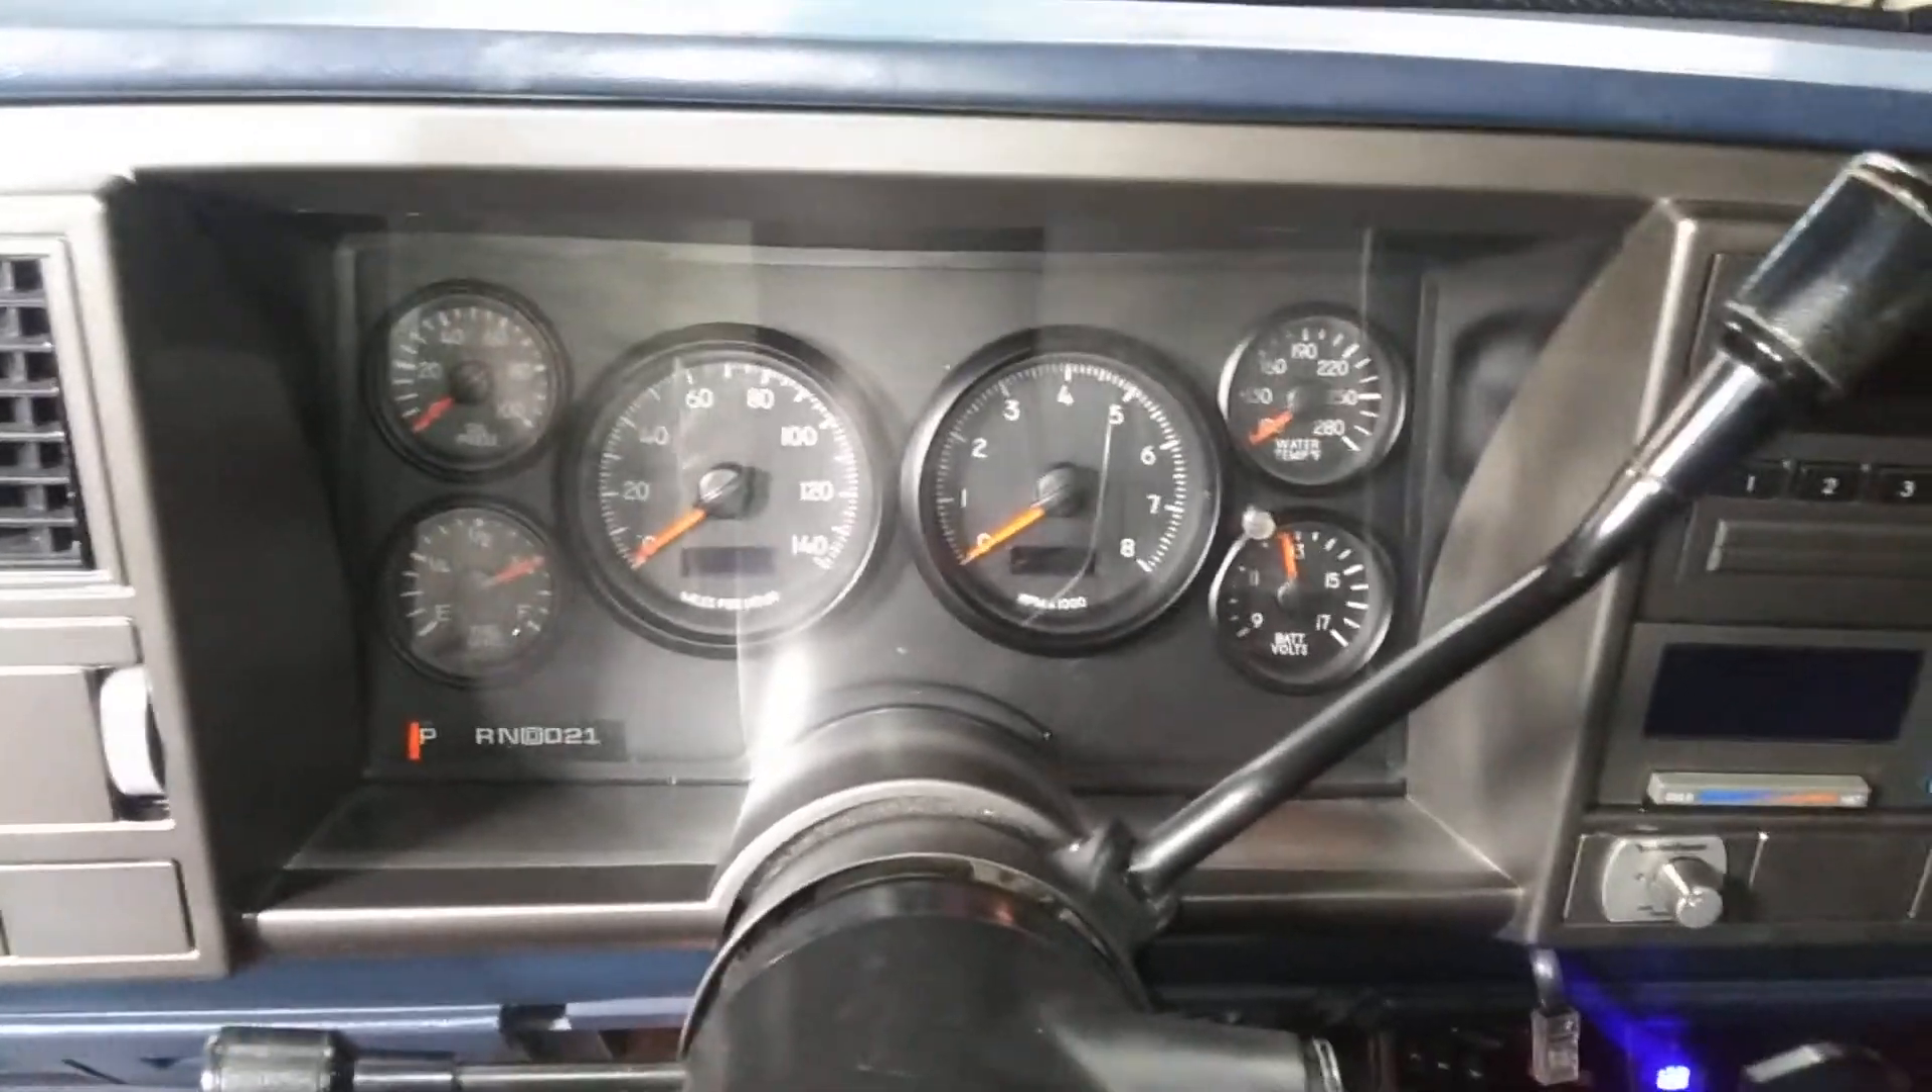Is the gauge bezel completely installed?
Yes.